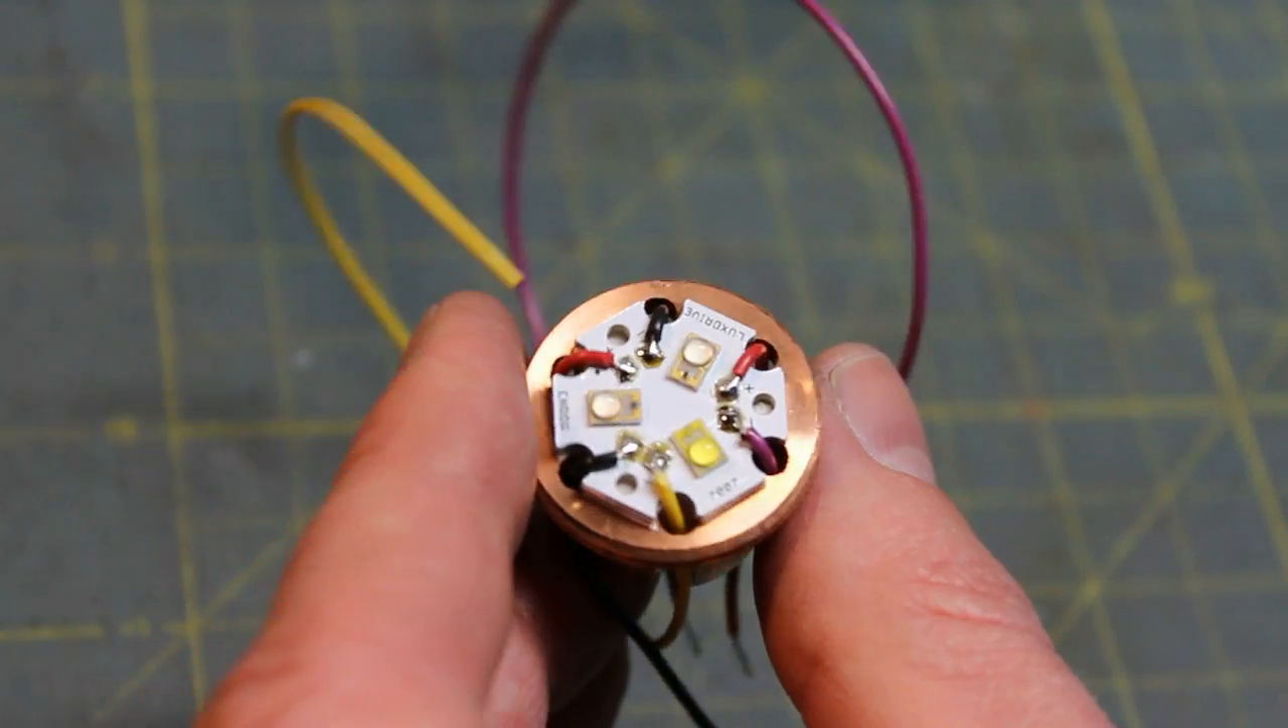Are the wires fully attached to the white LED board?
Yes.